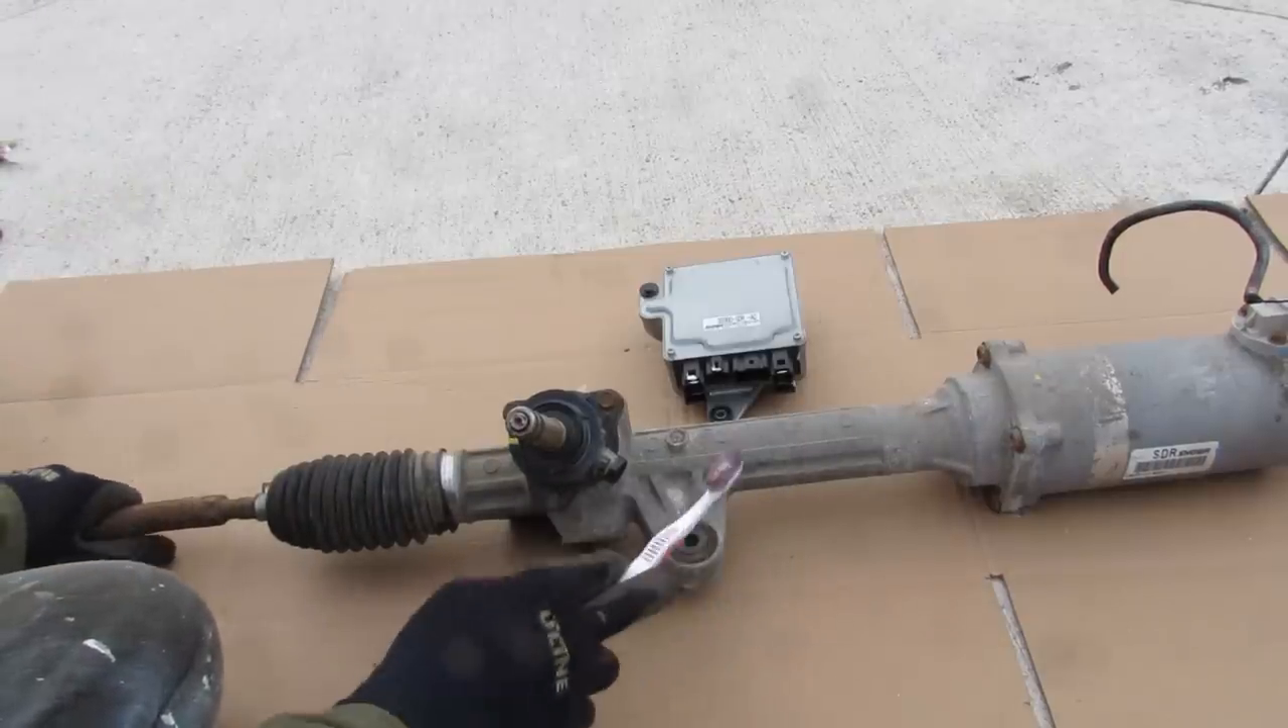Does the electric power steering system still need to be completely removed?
No.